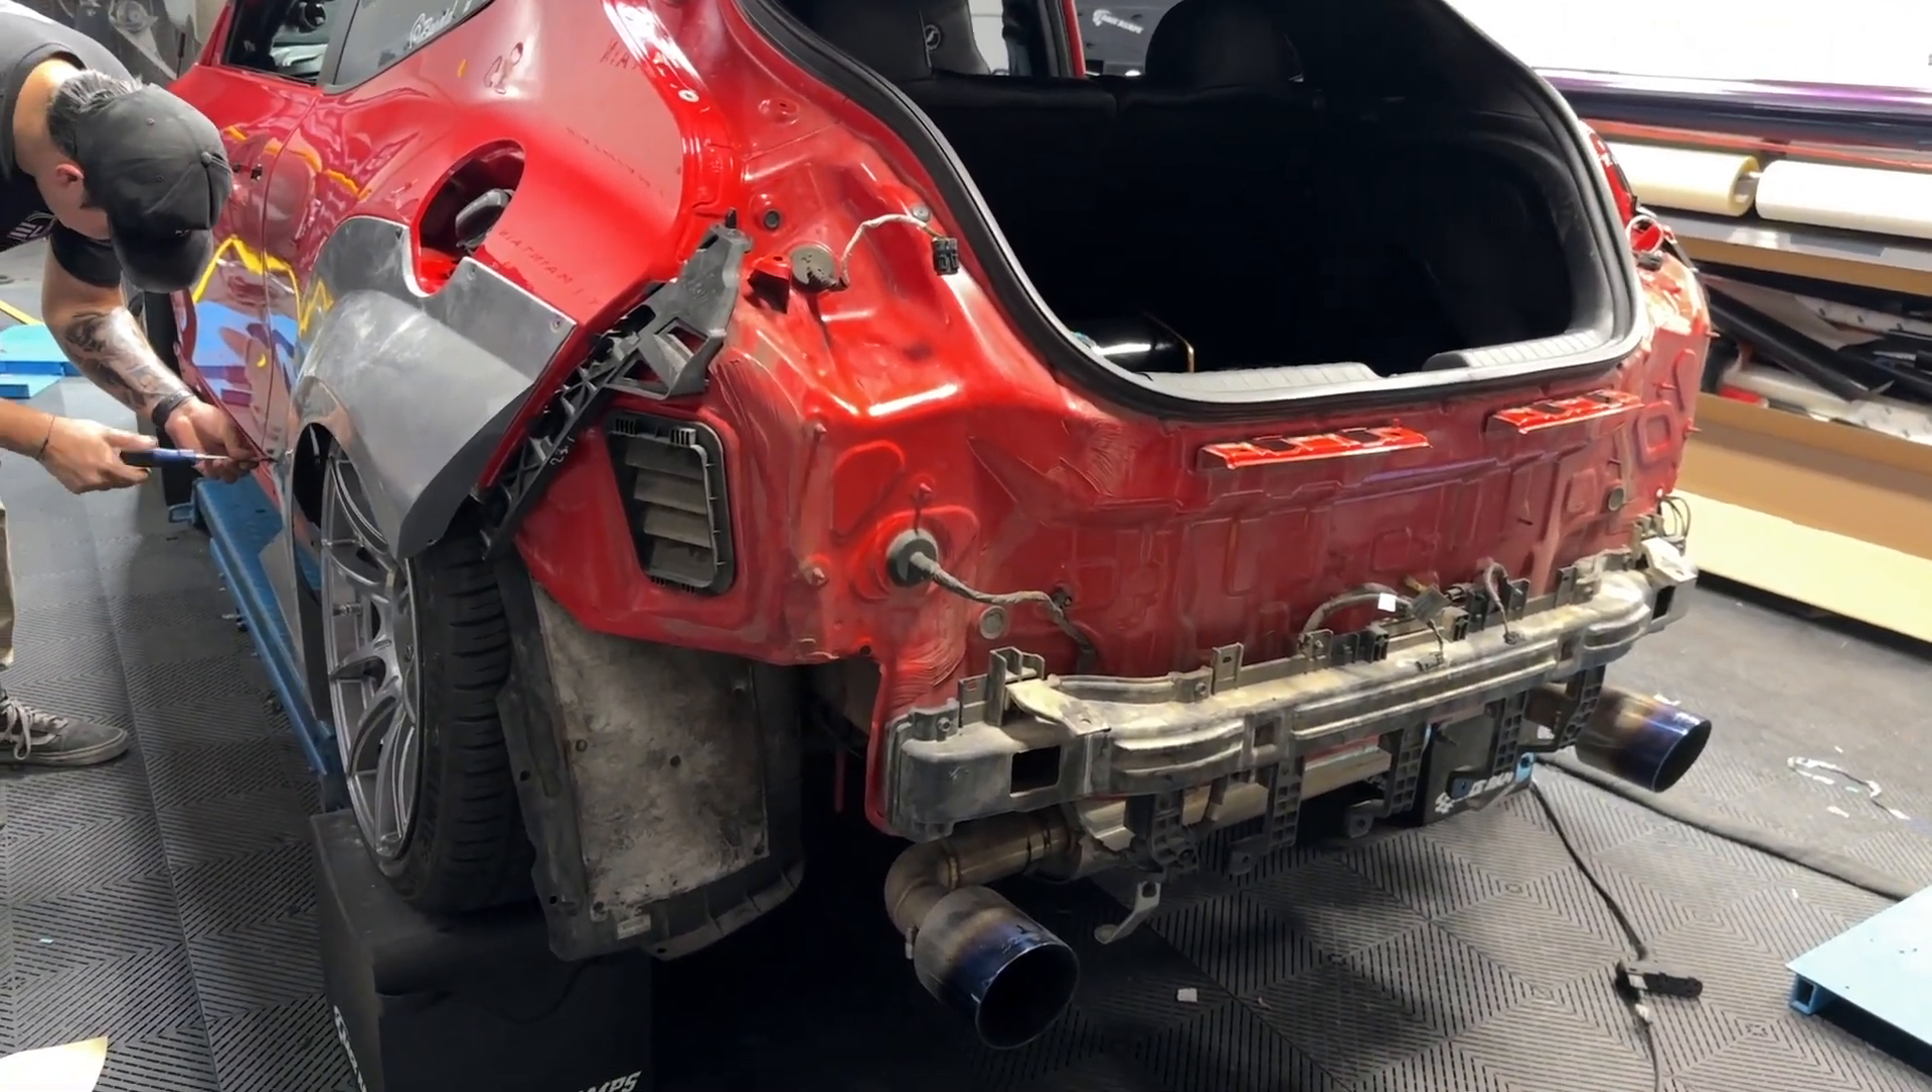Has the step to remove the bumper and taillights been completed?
Yes.